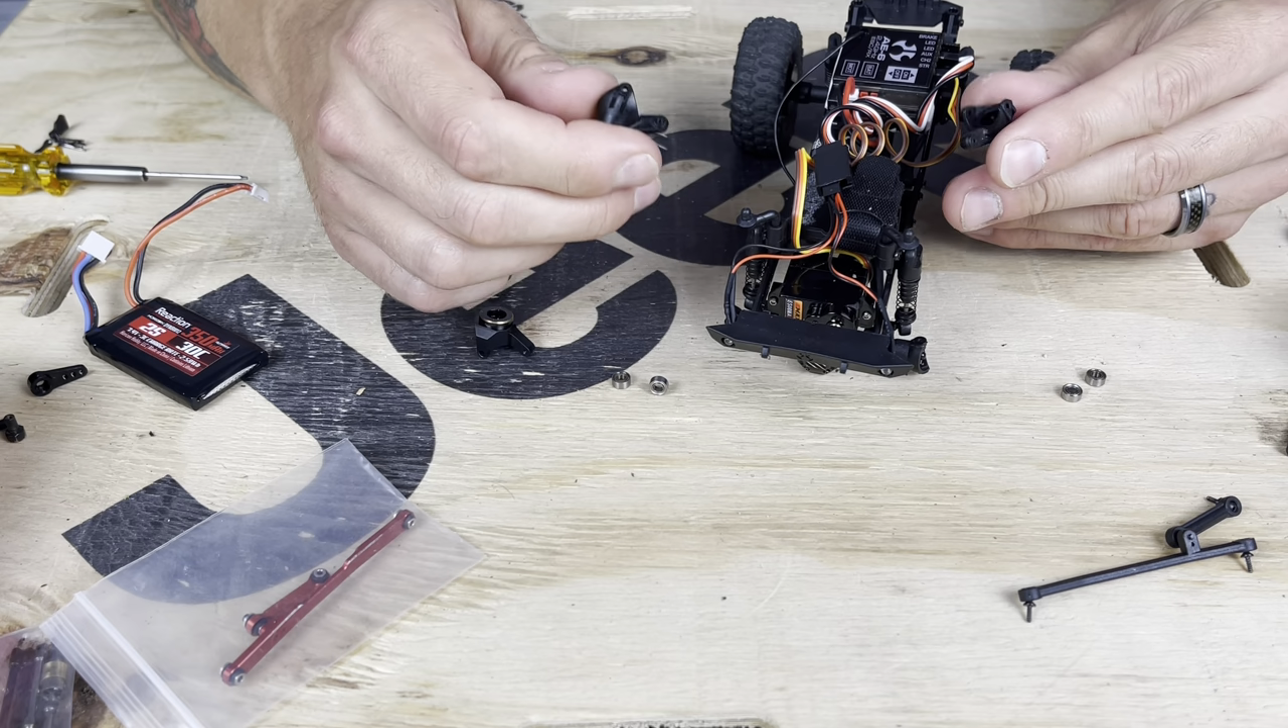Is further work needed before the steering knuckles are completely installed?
Yes.